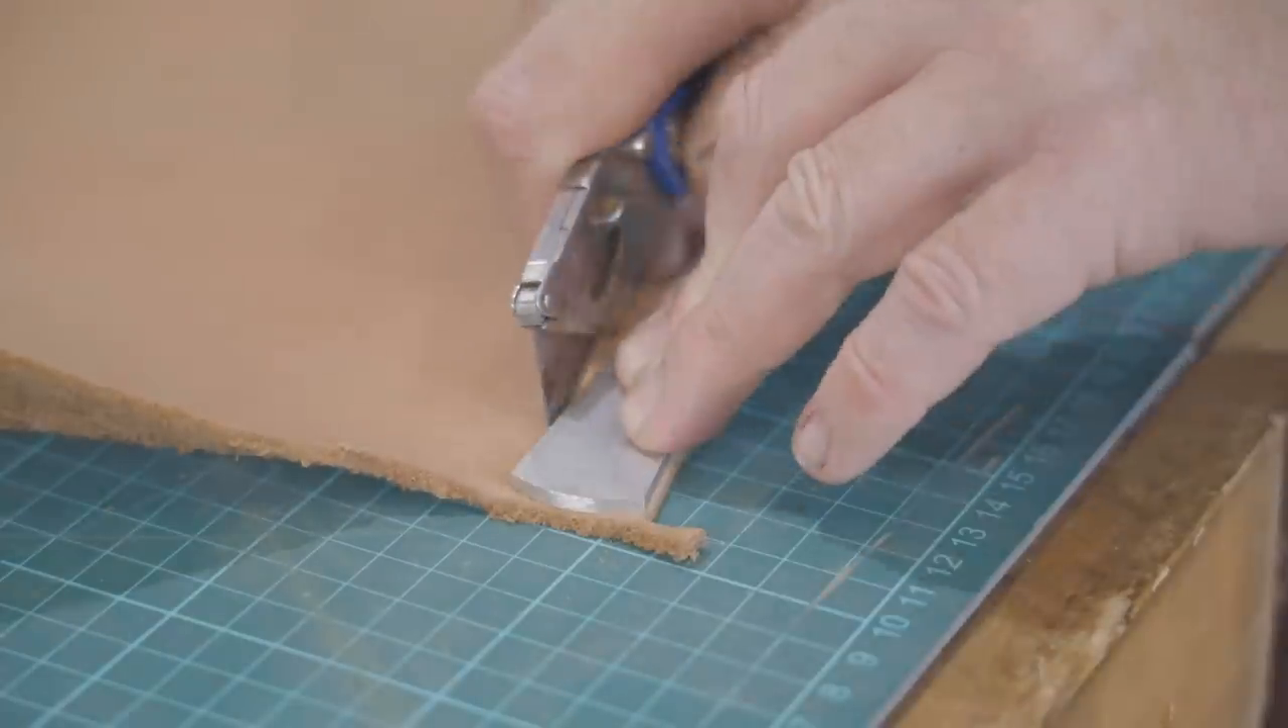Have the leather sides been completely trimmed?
No.